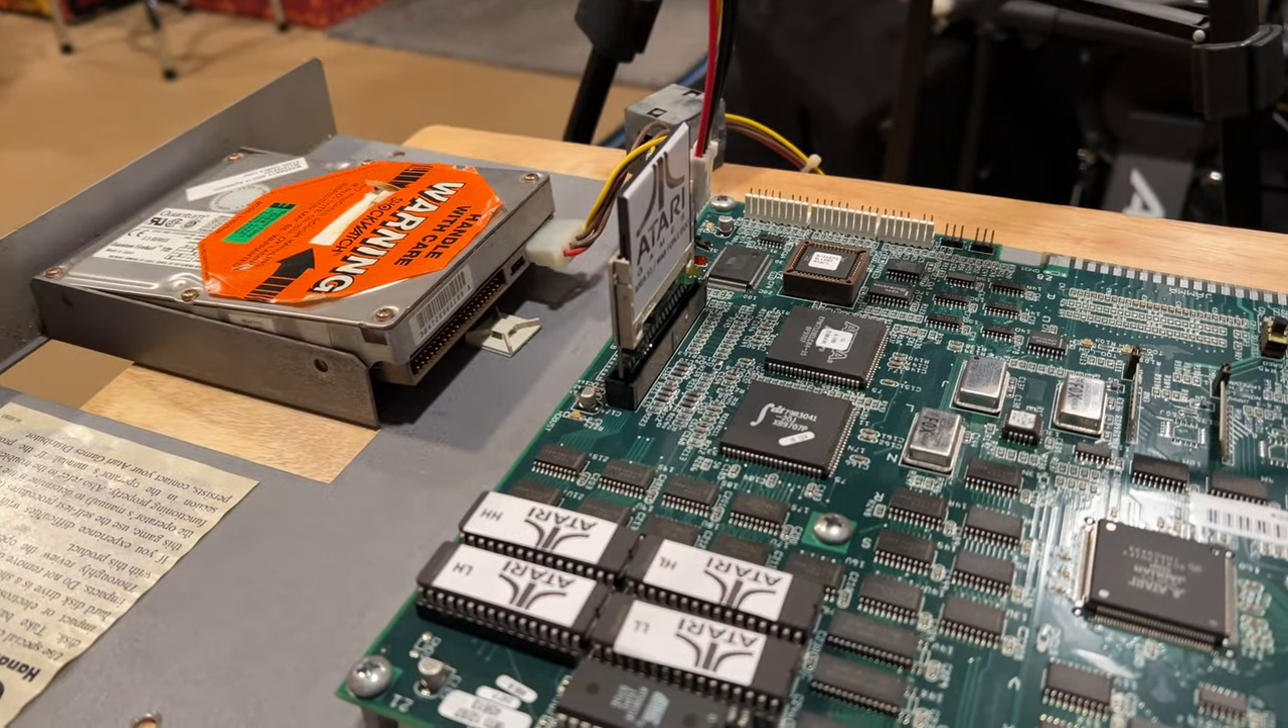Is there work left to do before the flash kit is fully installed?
No.